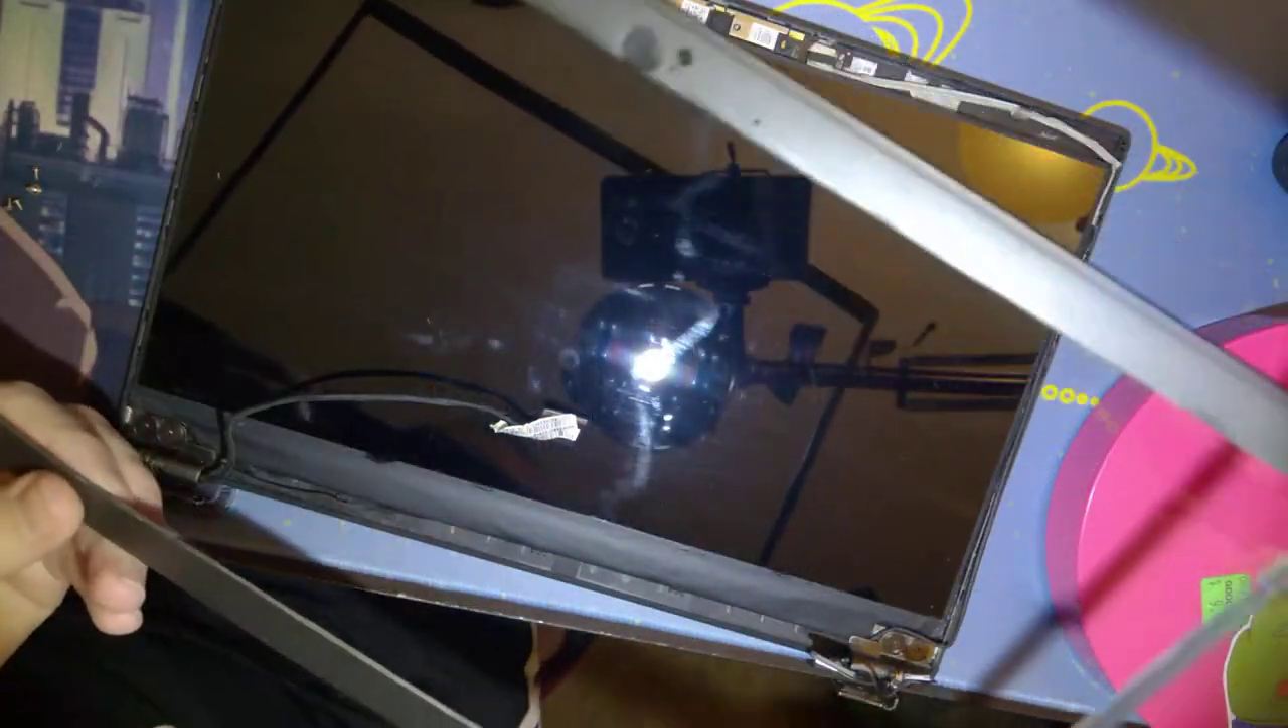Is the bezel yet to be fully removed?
No.